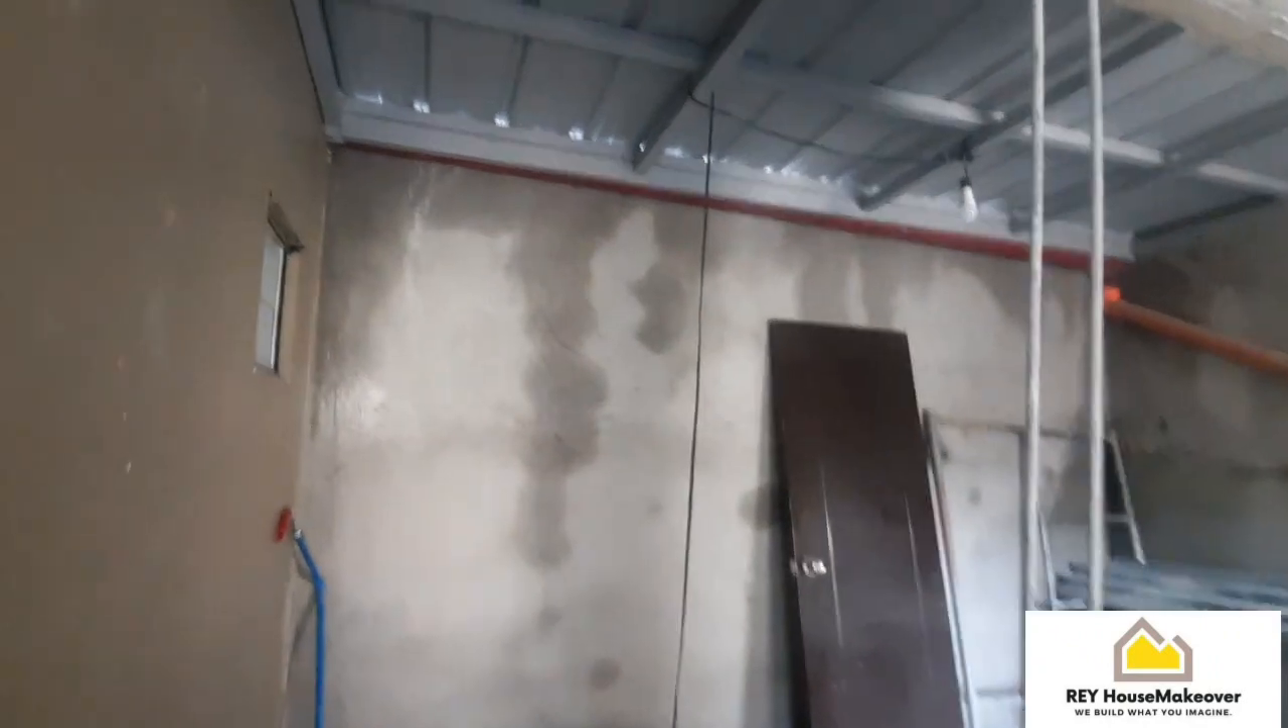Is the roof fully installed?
Yes.